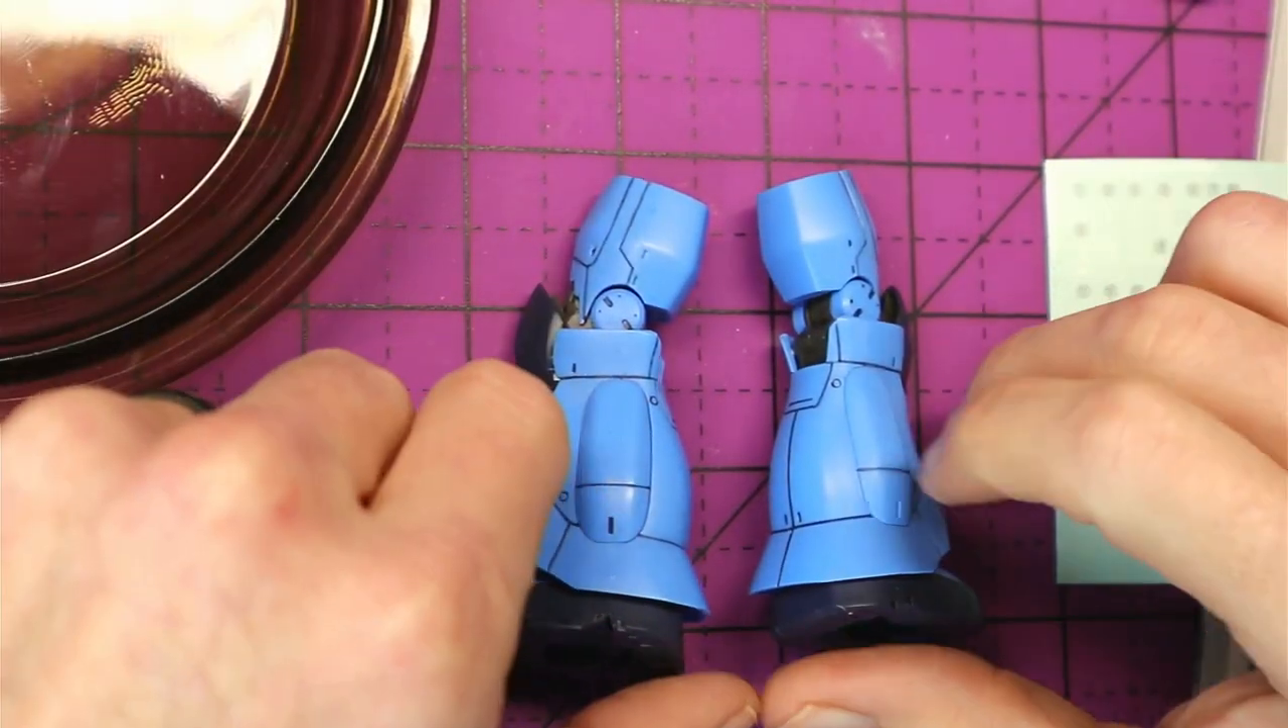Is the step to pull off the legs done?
Yes.